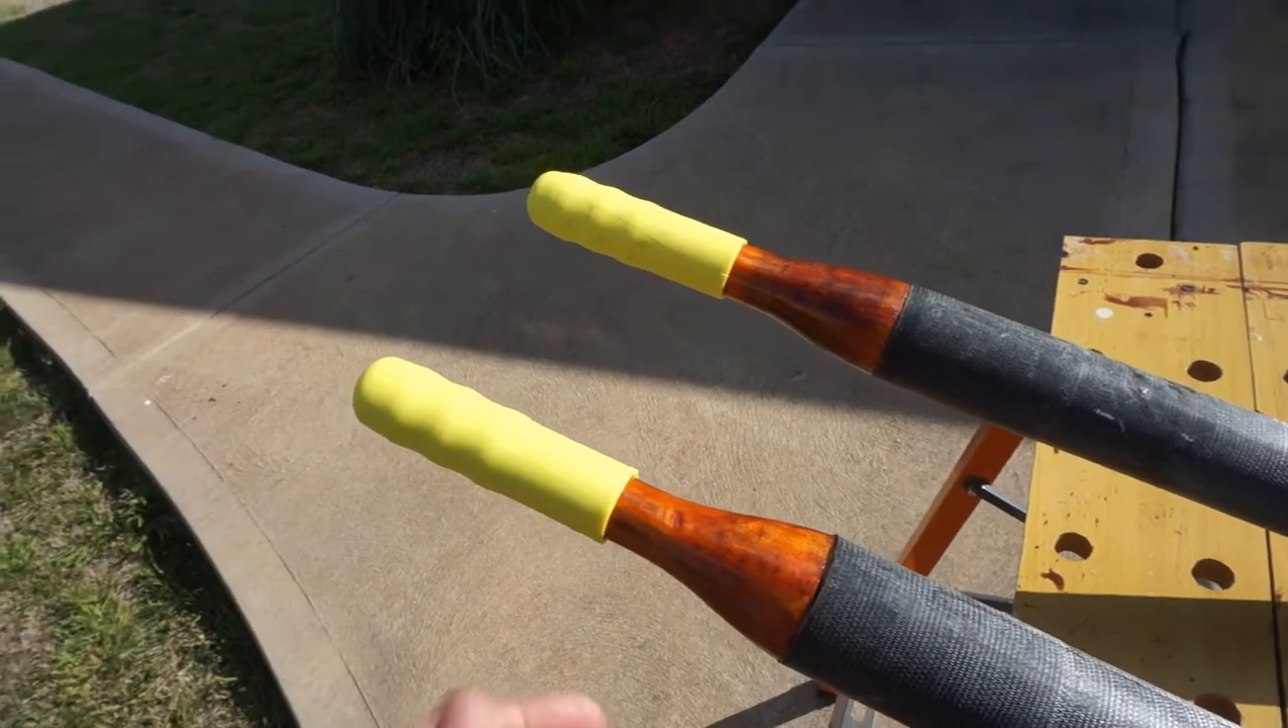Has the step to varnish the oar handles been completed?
Yes.